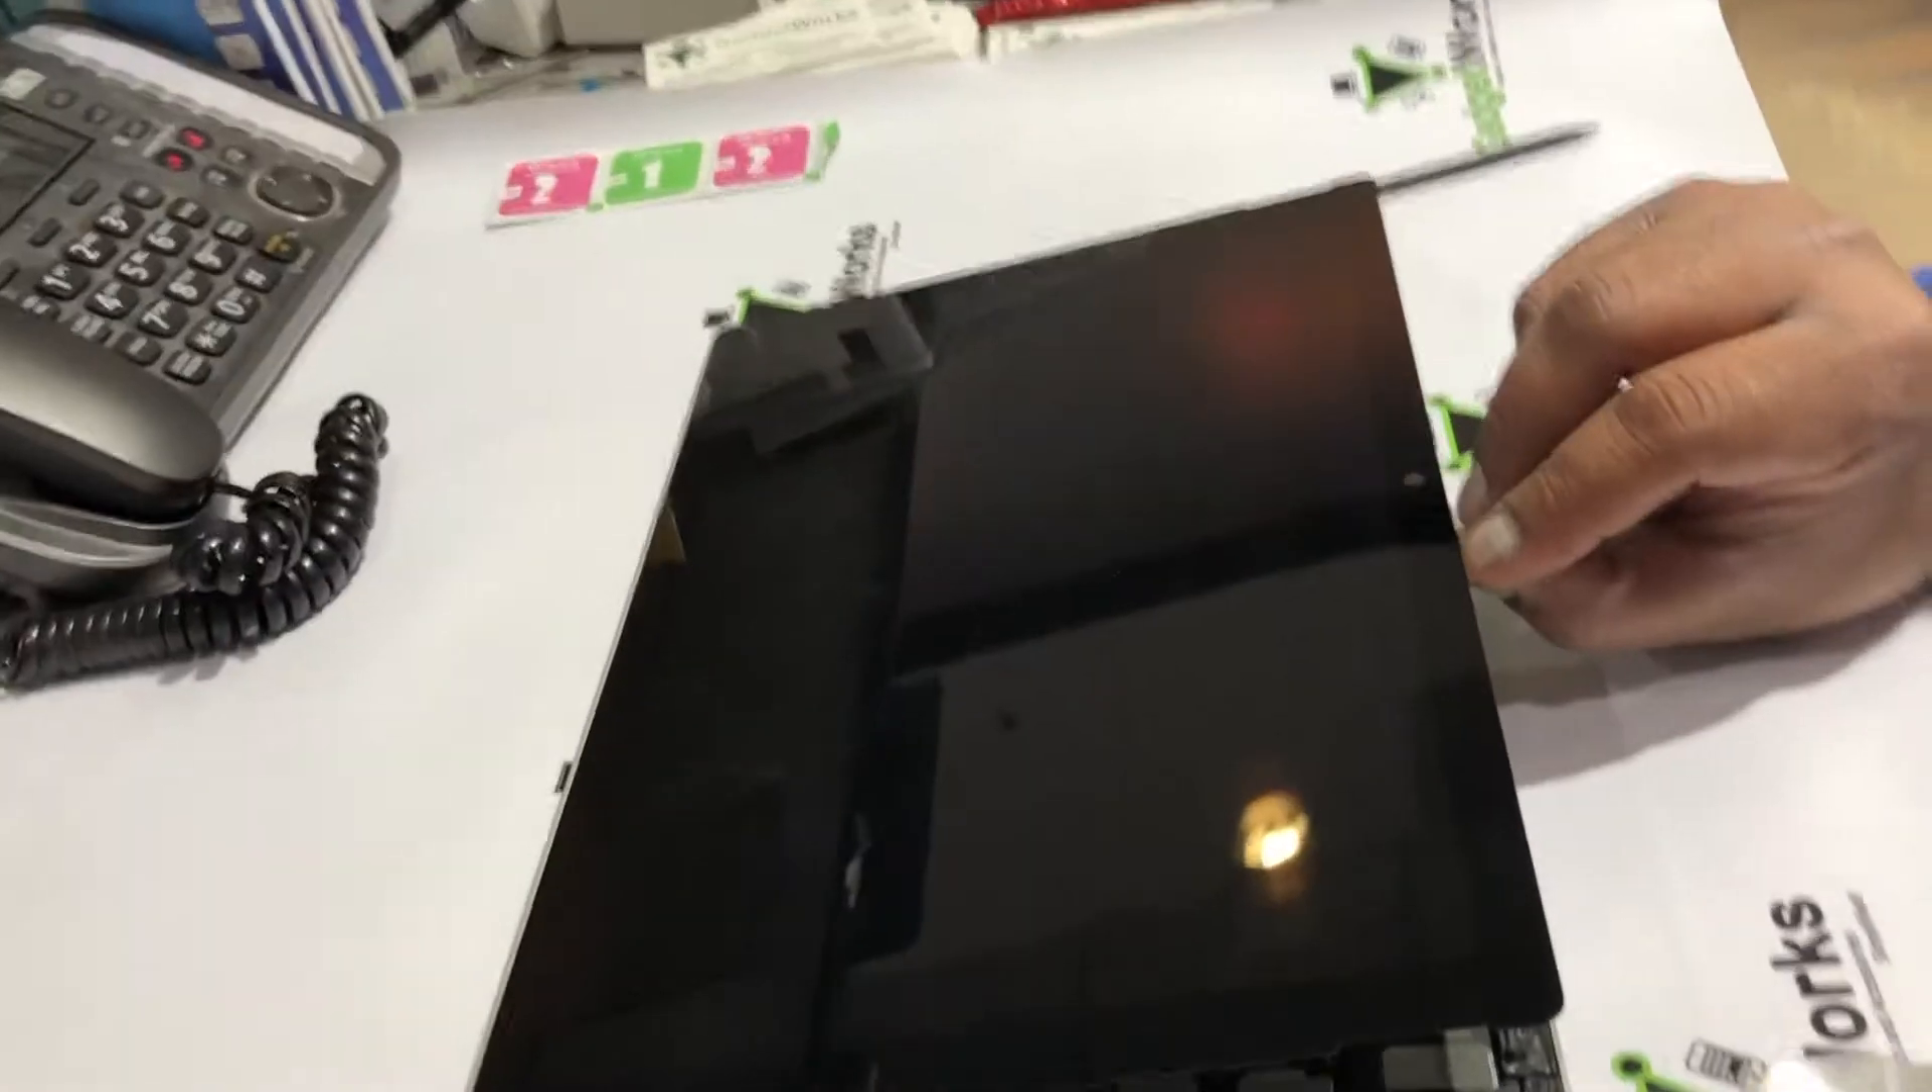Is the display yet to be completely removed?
Yes.